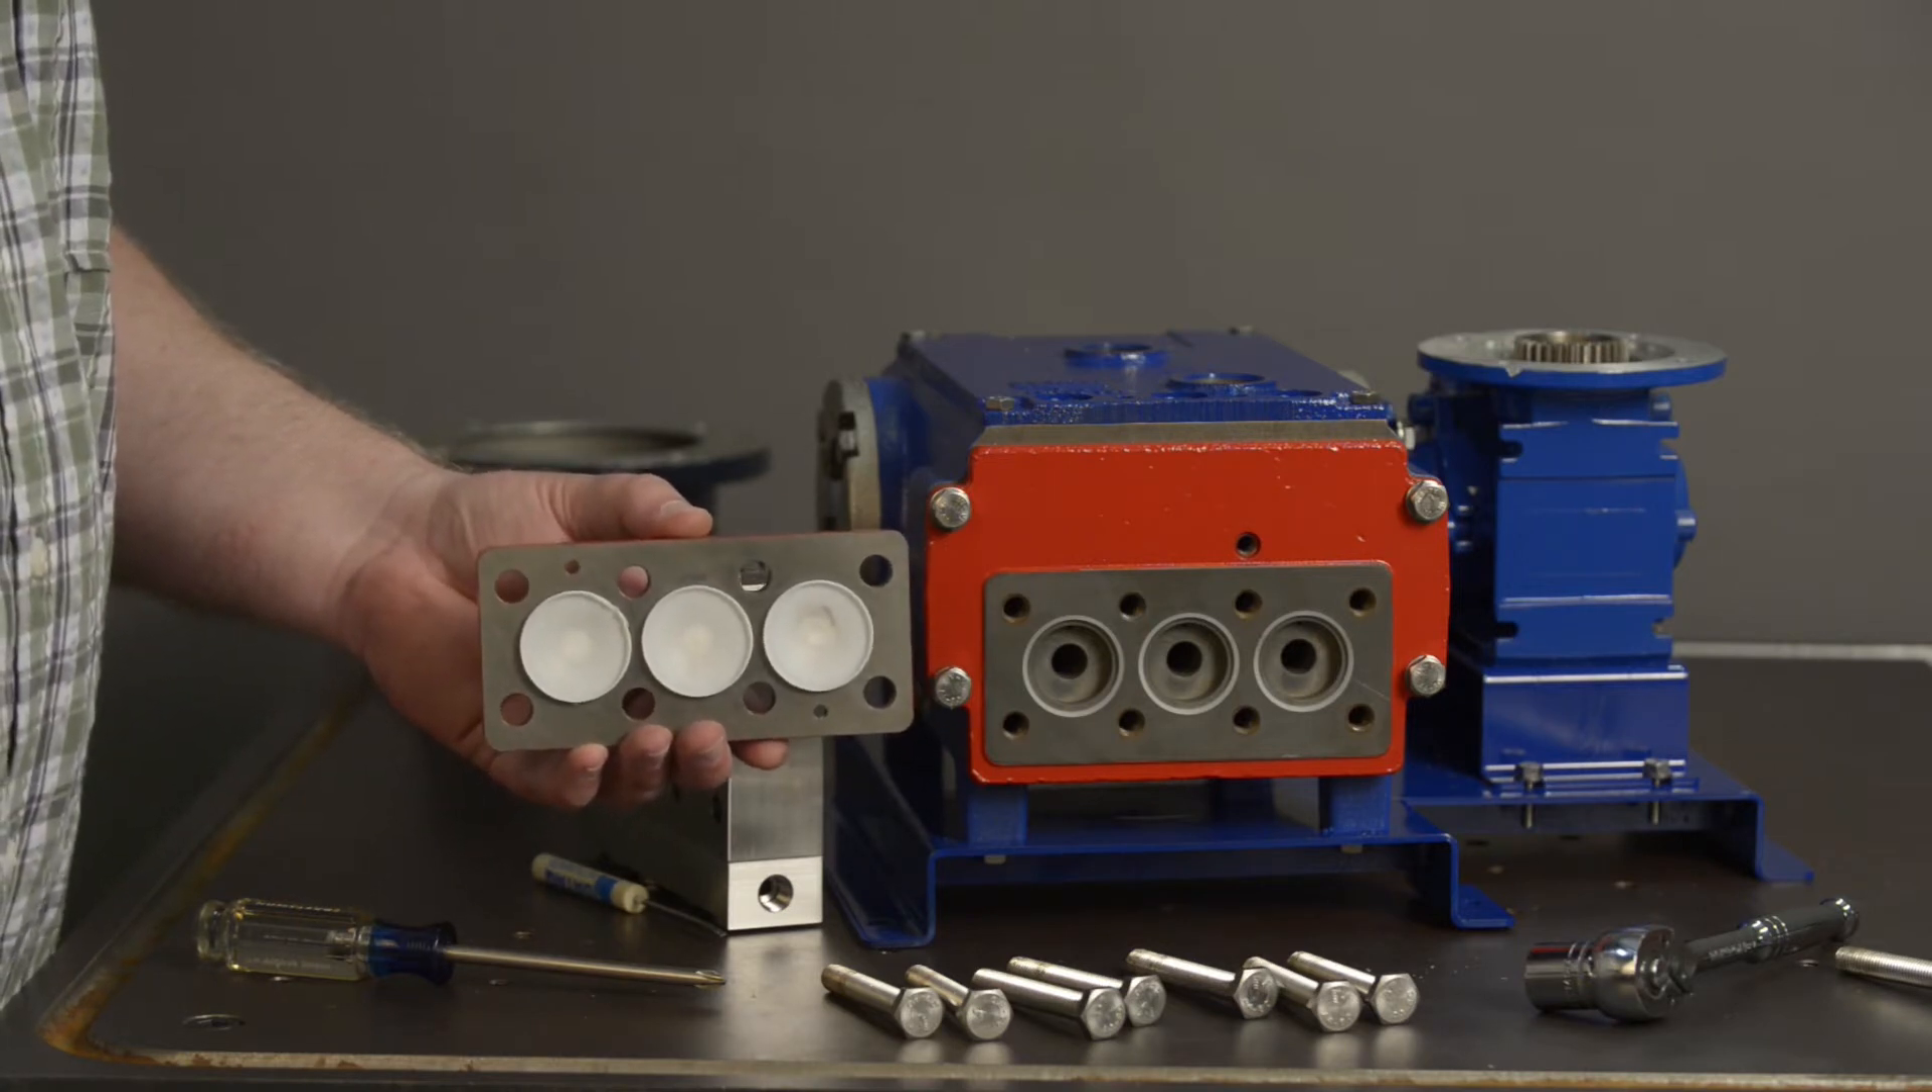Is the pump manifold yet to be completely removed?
No.